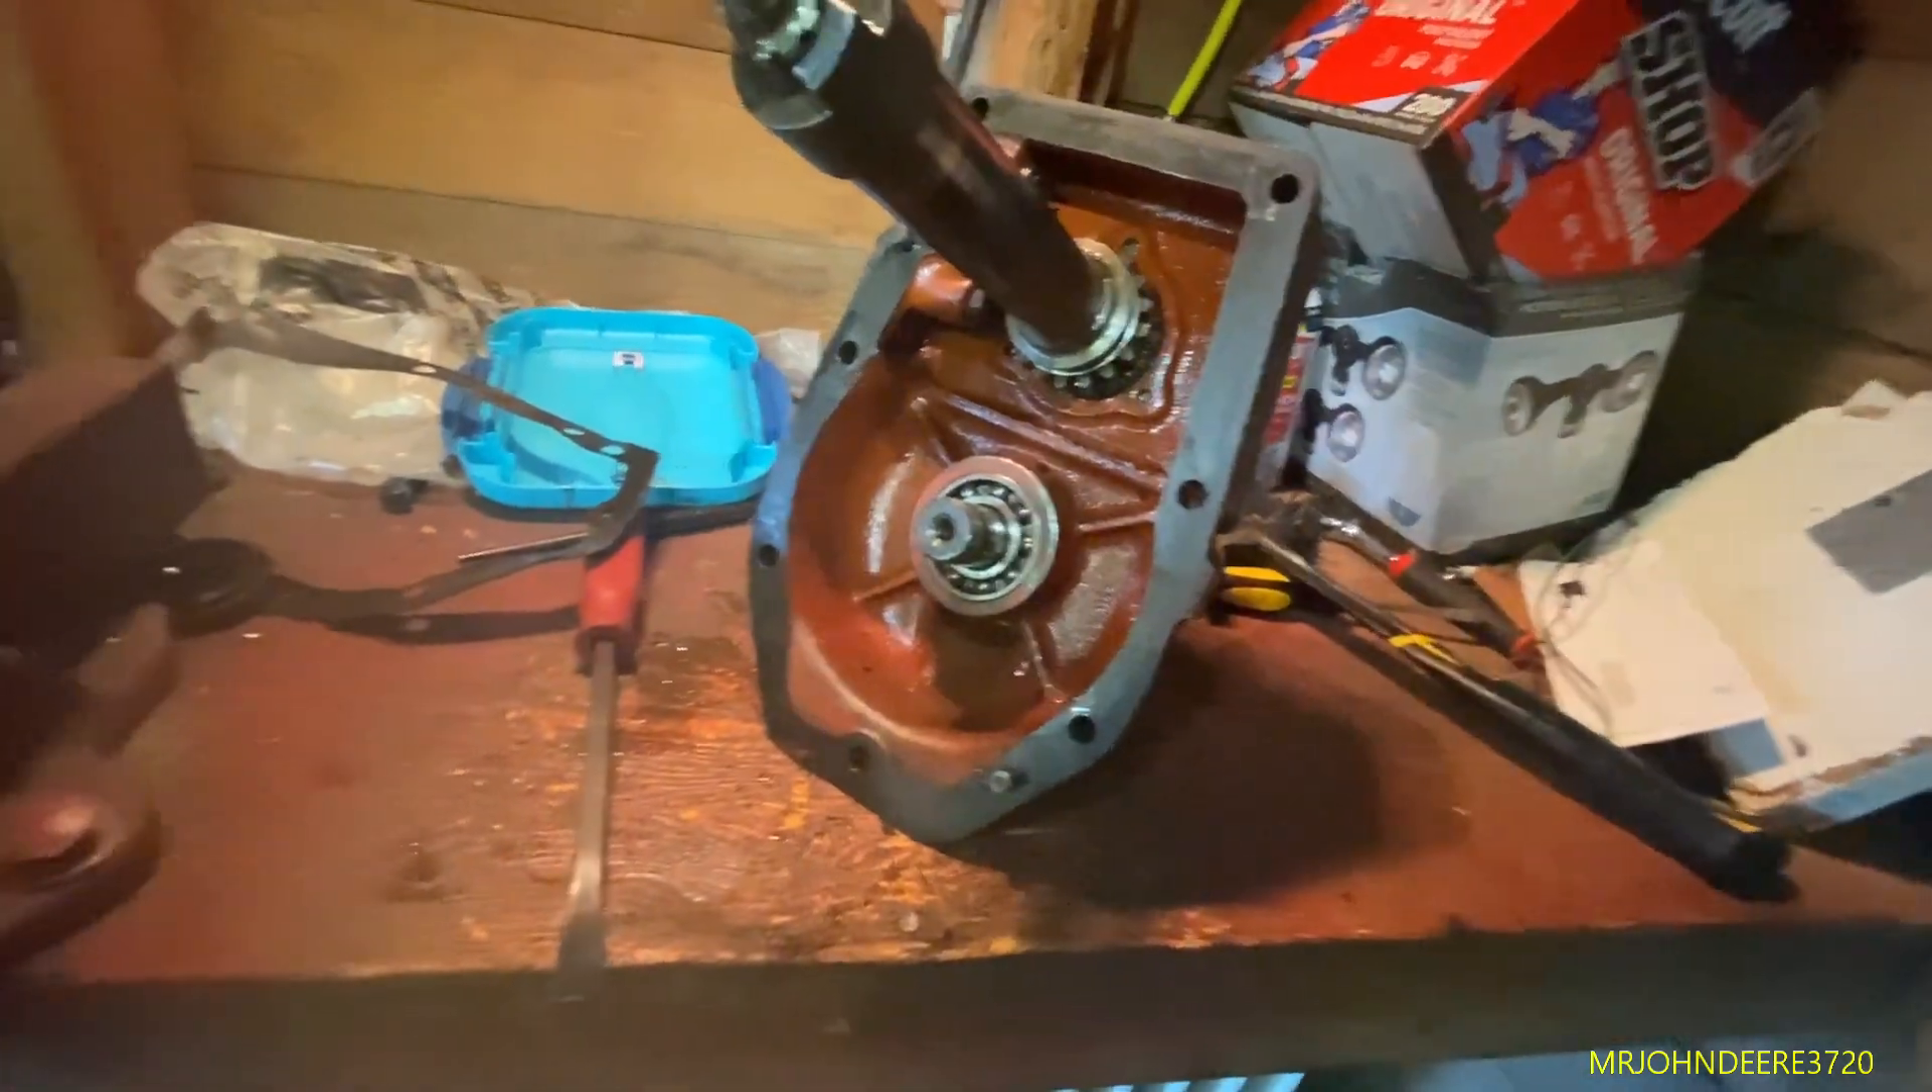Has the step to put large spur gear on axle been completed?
No.